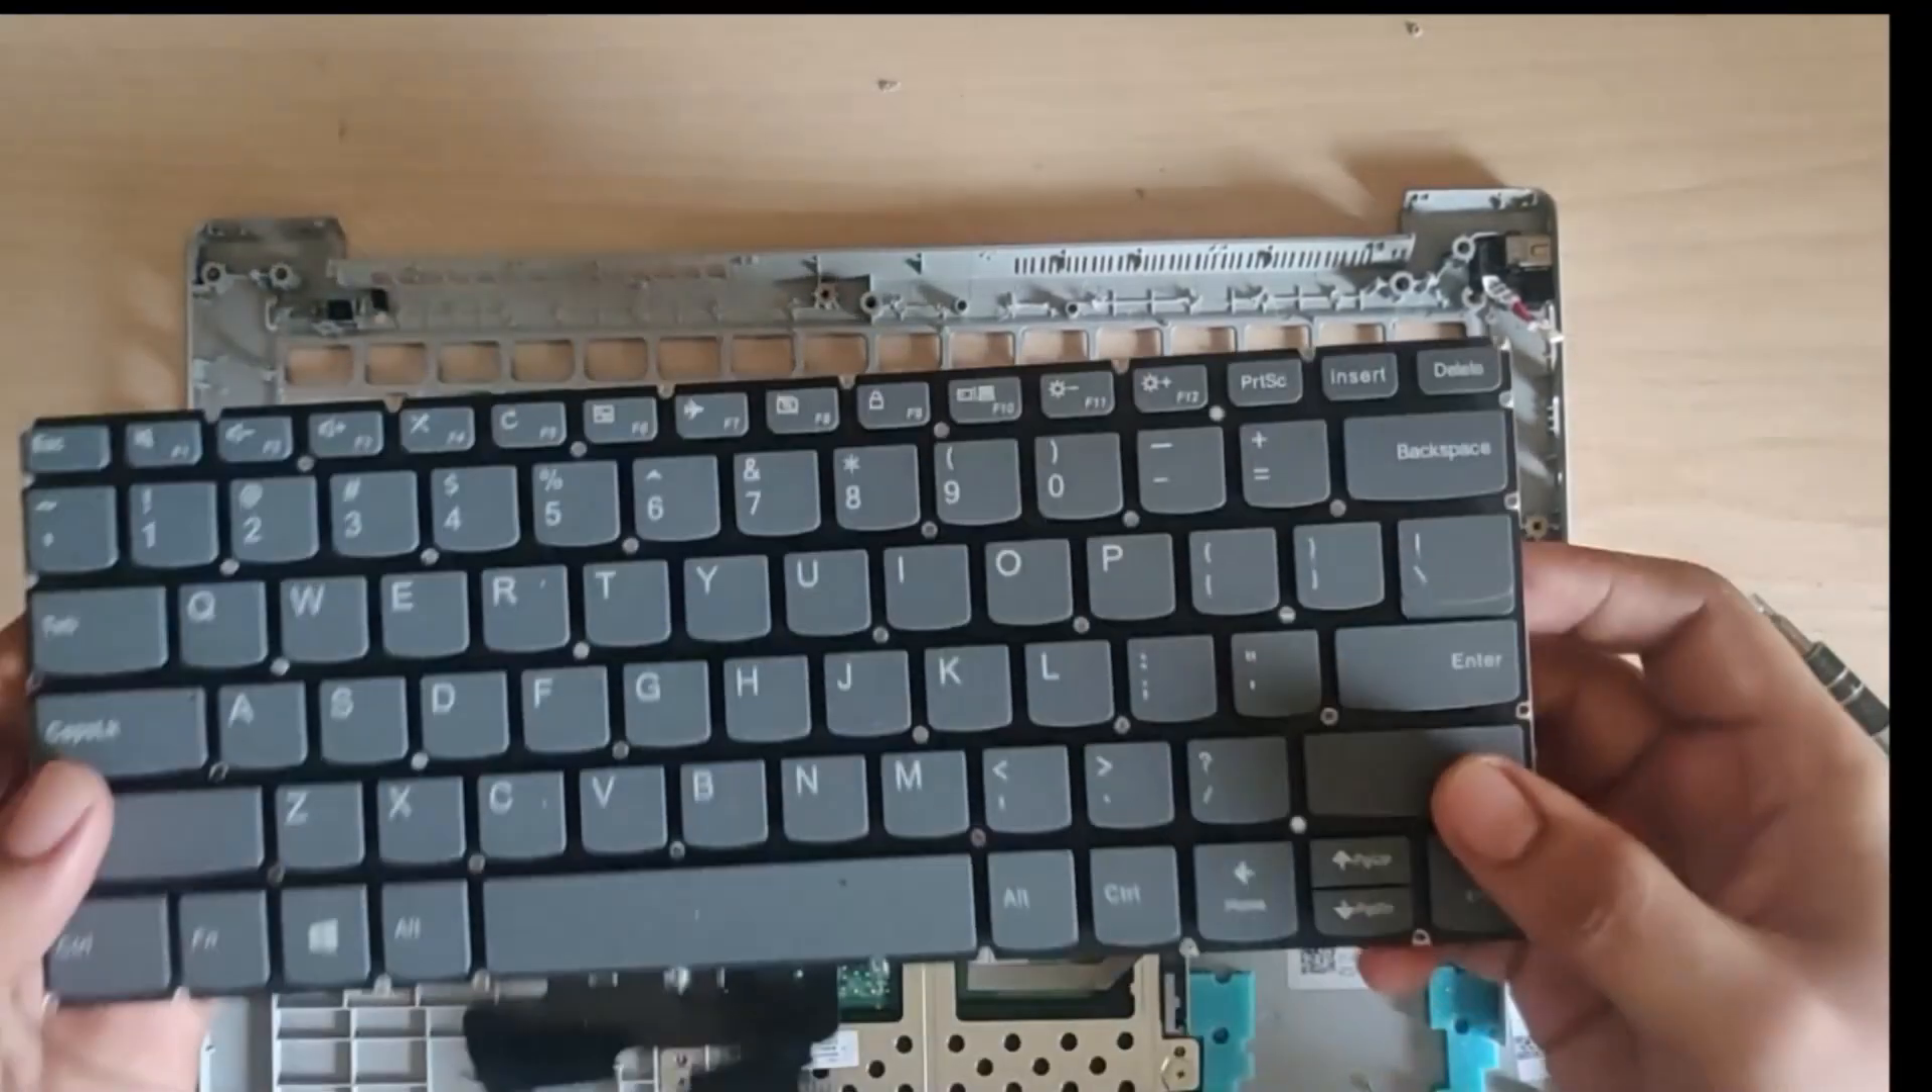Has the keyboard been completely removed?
Yes.